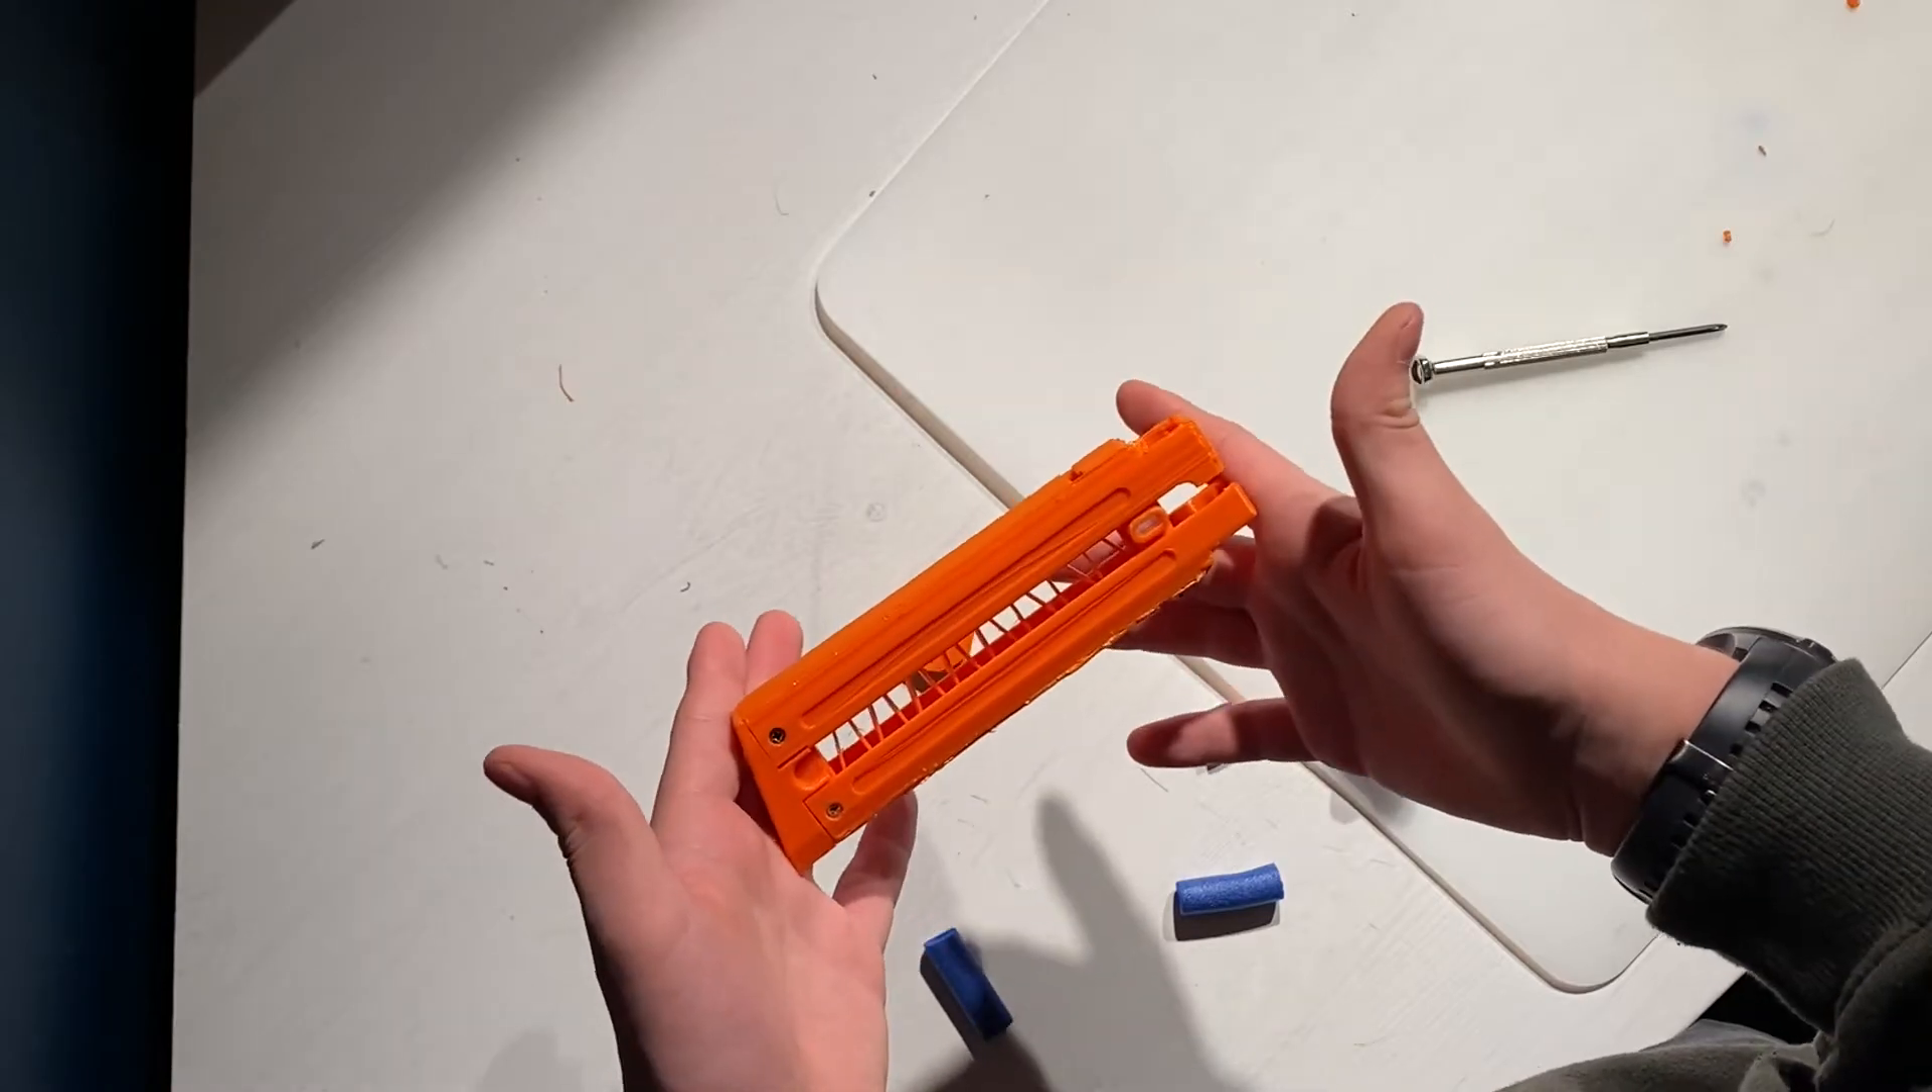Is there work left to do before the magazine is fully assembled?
No.